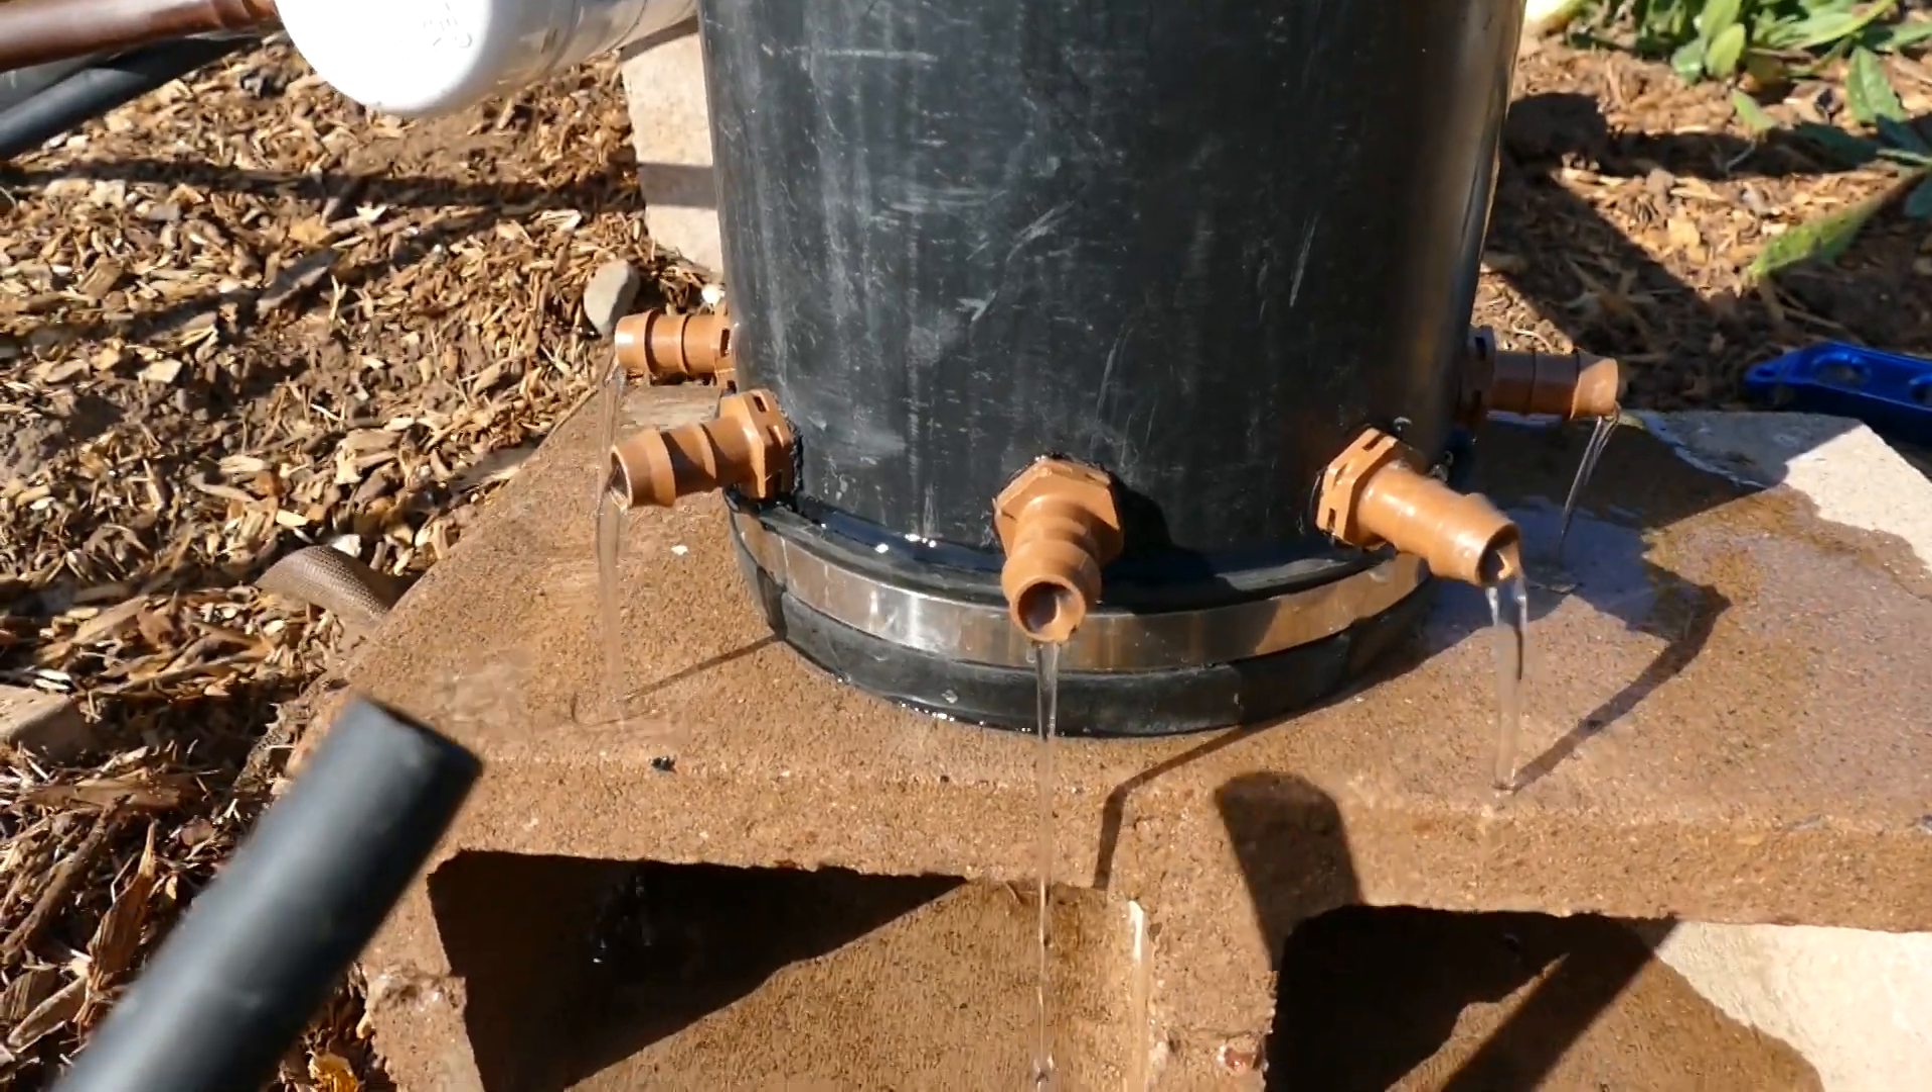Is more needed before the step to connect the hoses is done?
Yes.